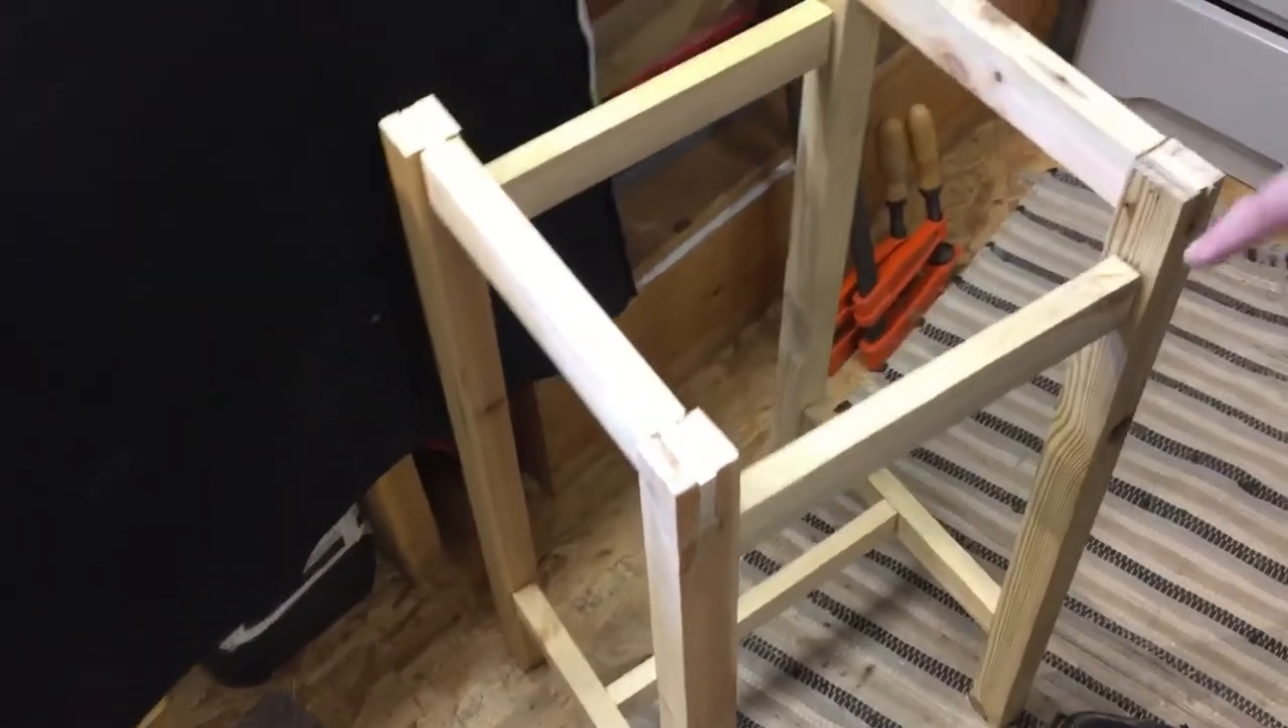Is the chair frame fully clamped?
No.